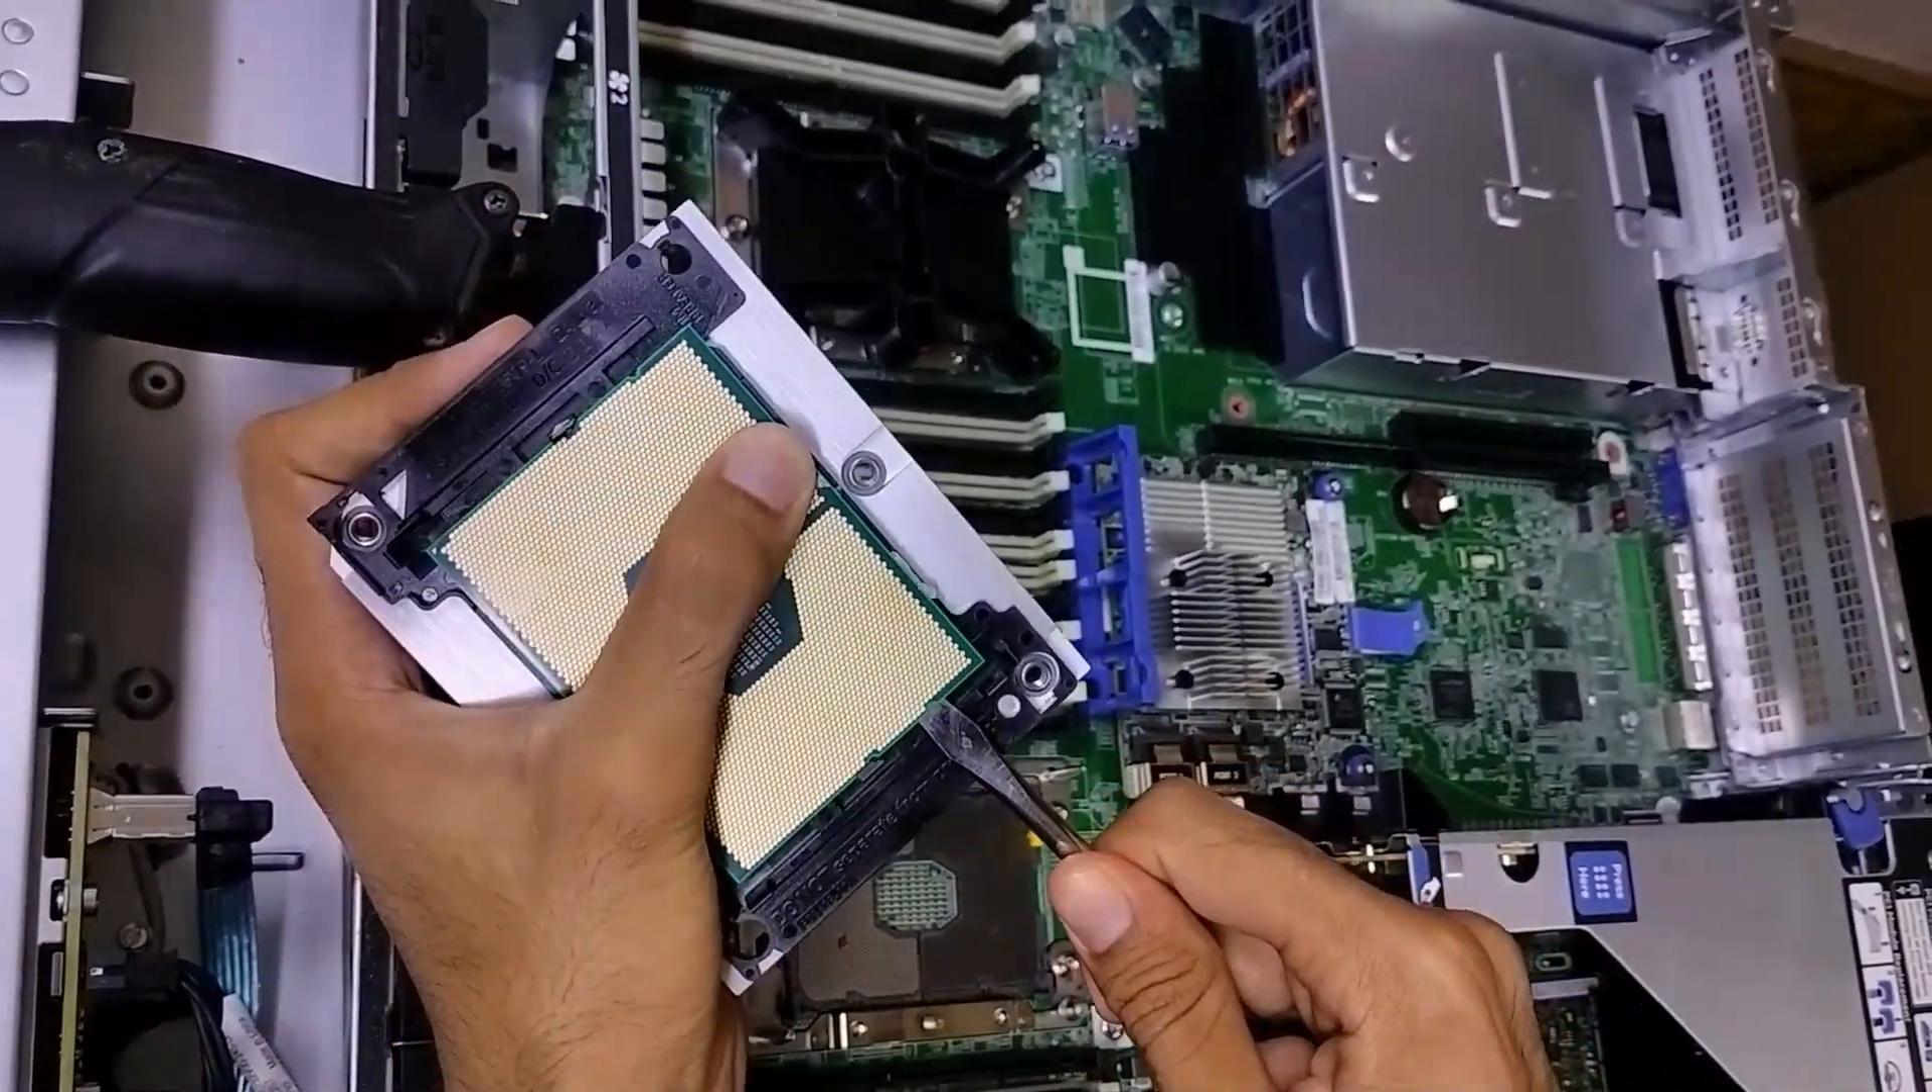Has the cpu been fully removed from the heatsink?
No.